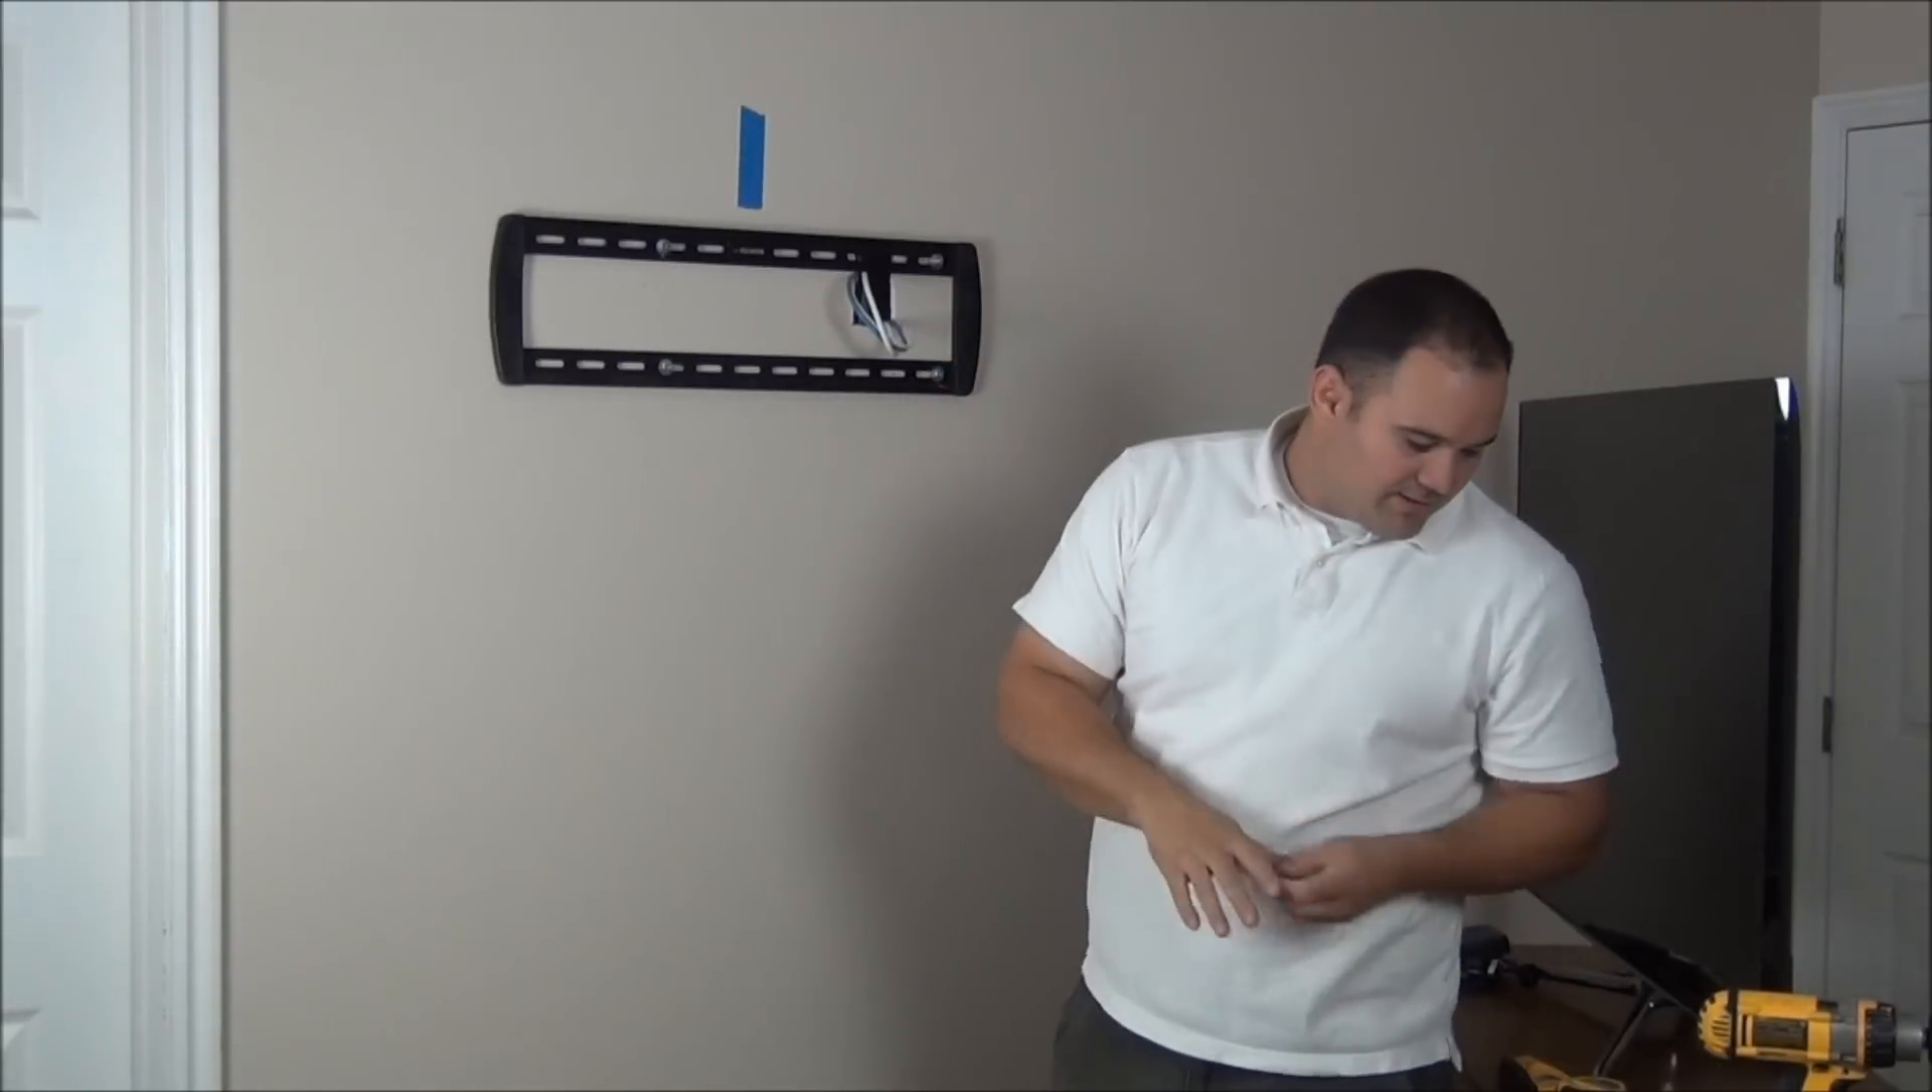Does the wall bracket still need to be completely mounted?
No.